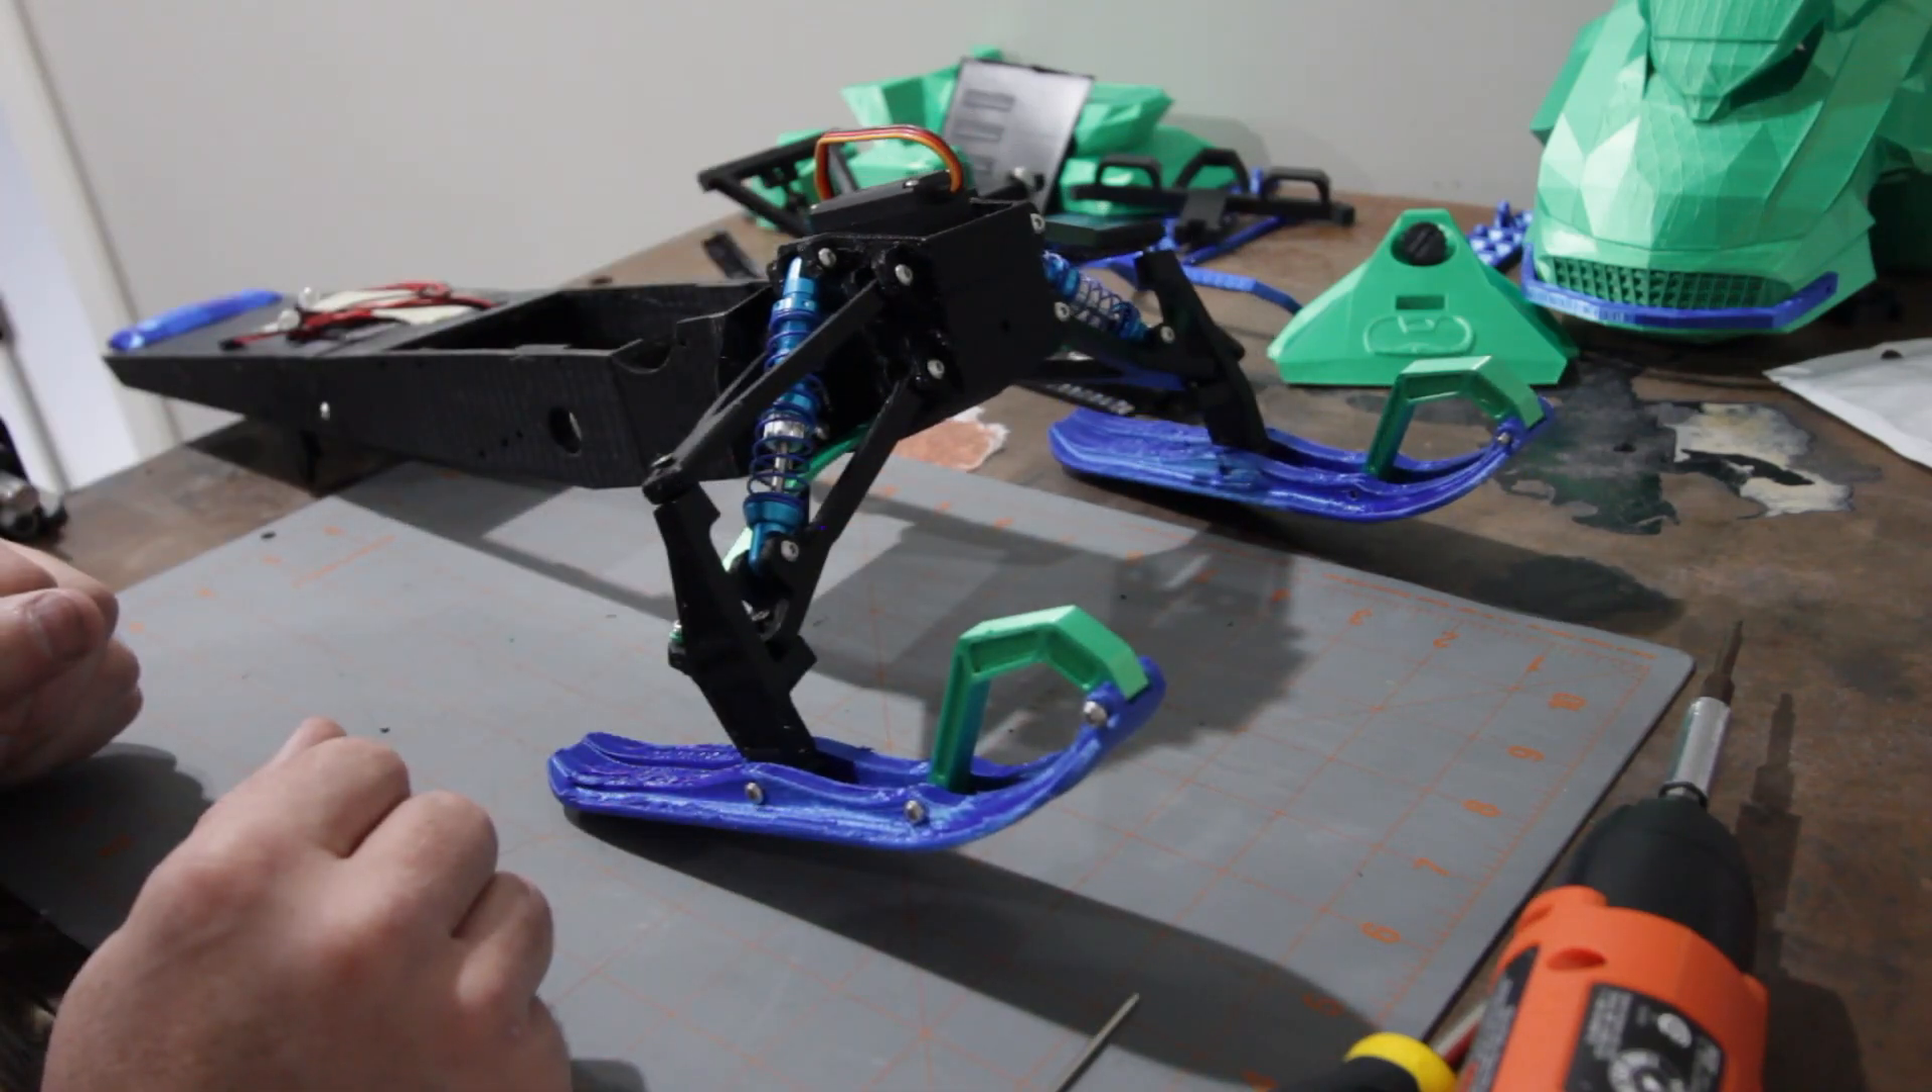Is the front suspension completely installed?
Yes.